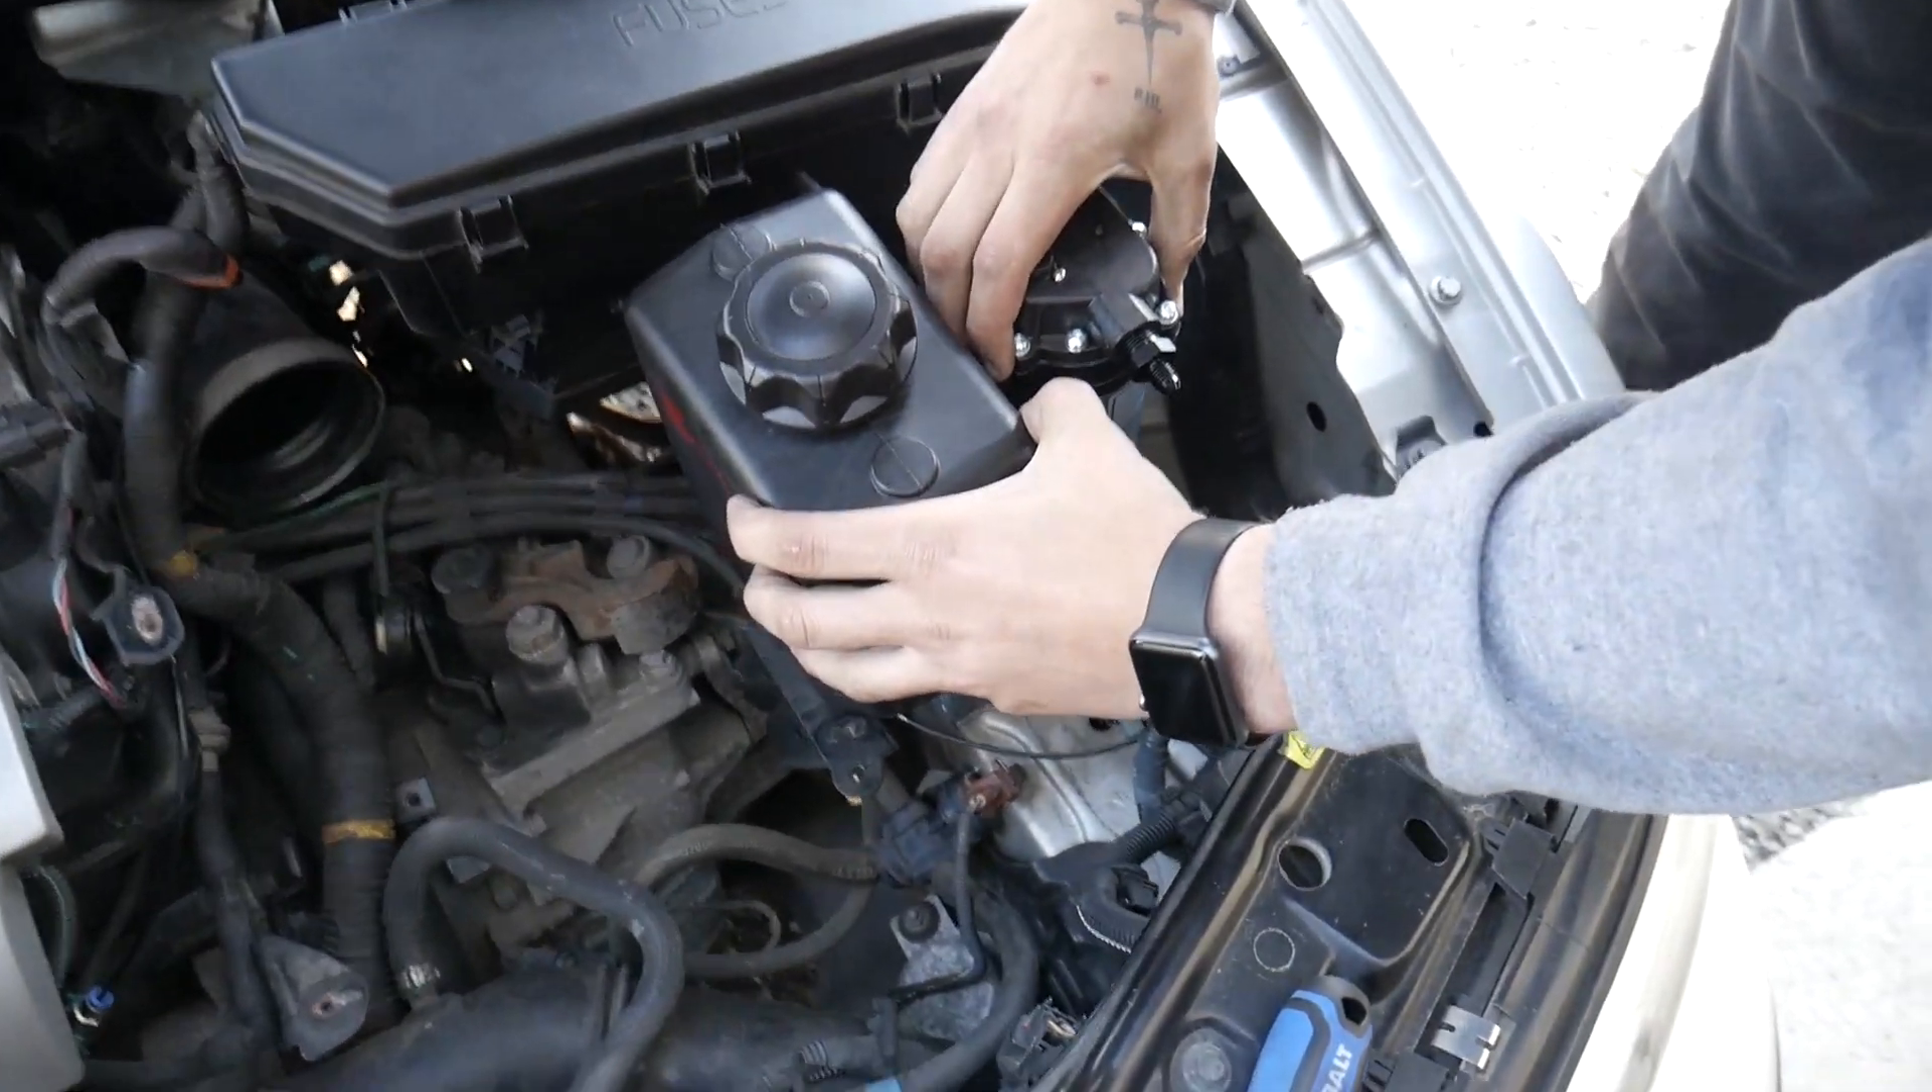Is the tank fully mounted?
No.